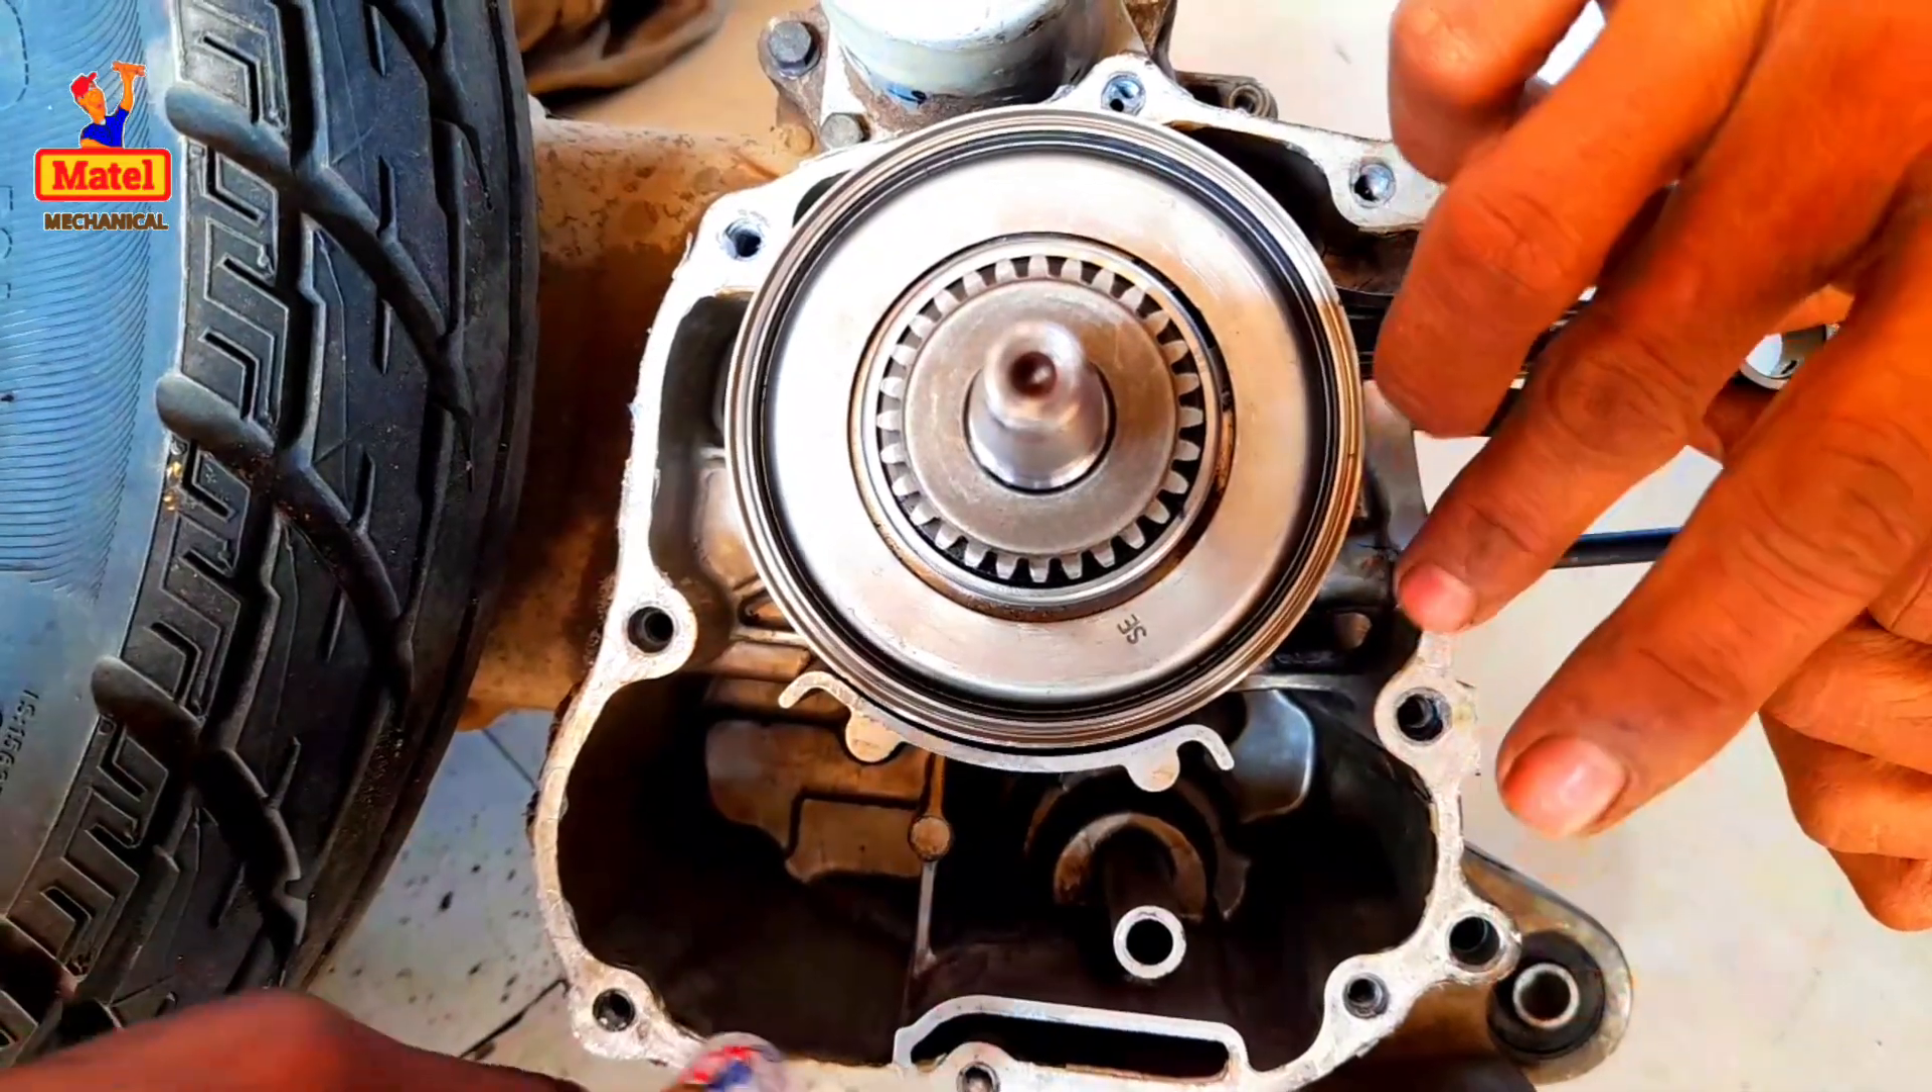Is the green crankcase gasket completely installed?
No.